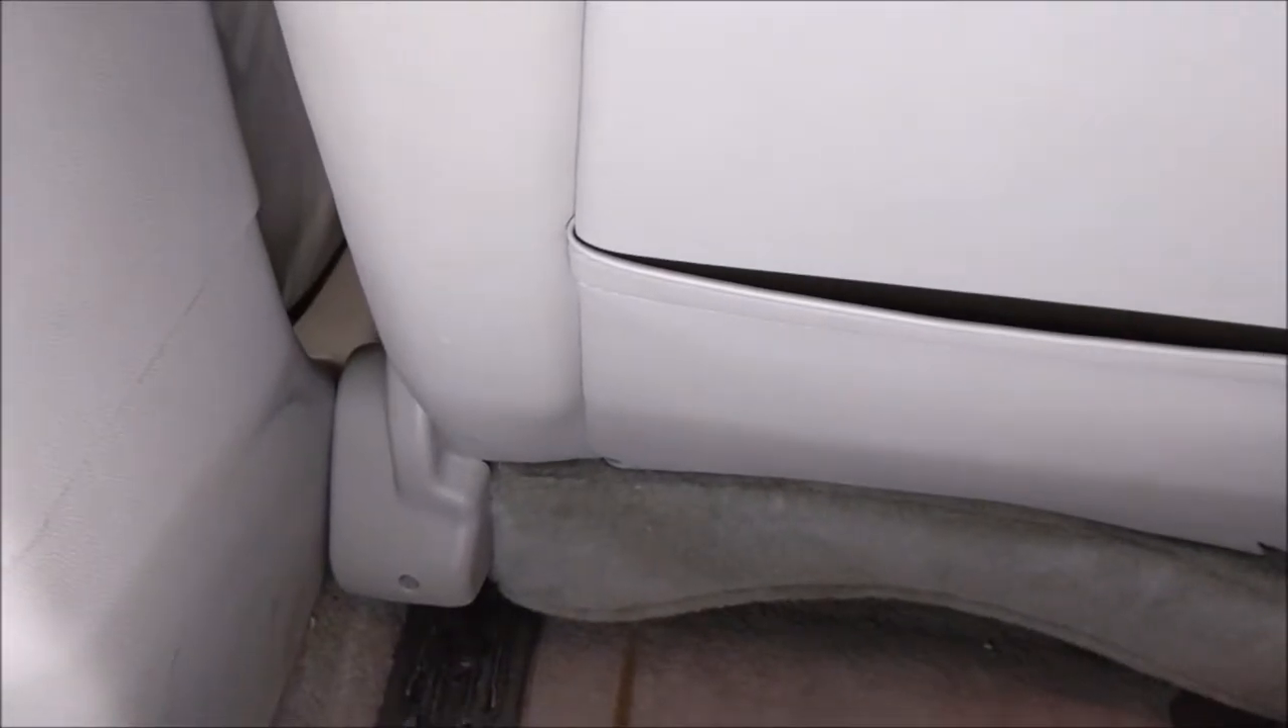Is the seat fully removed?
No.